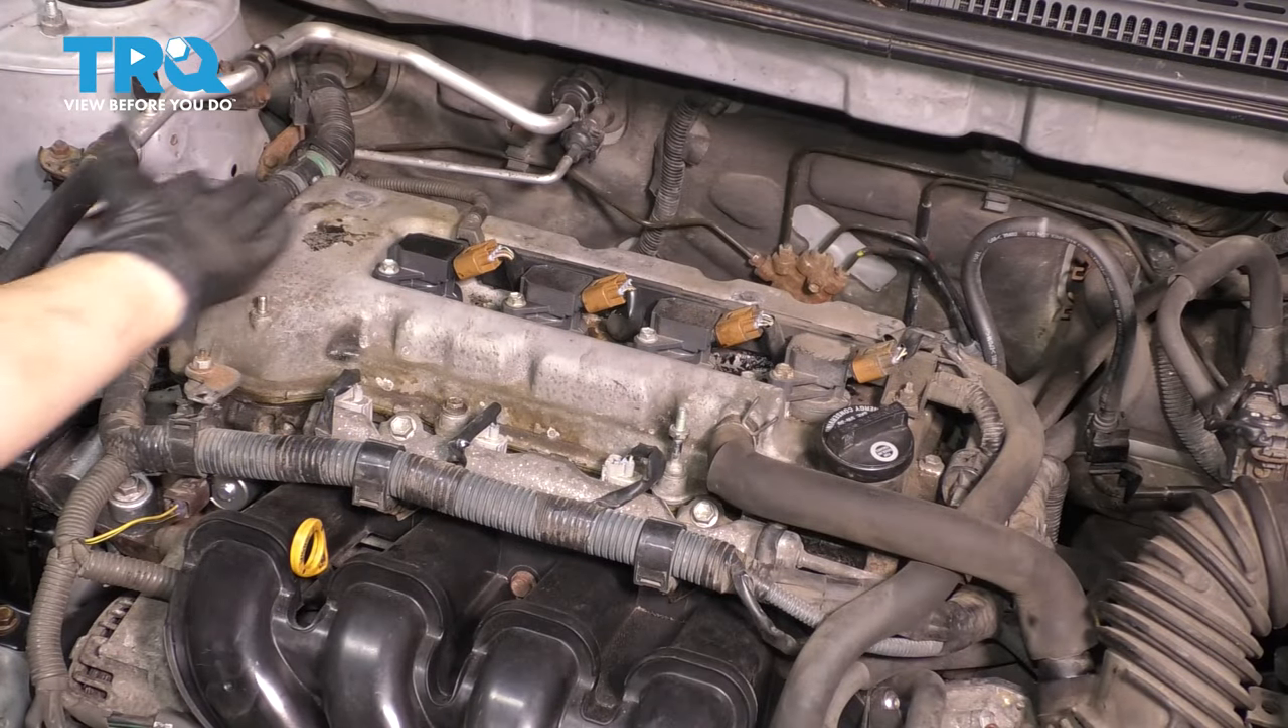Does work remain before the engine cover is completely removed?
No.